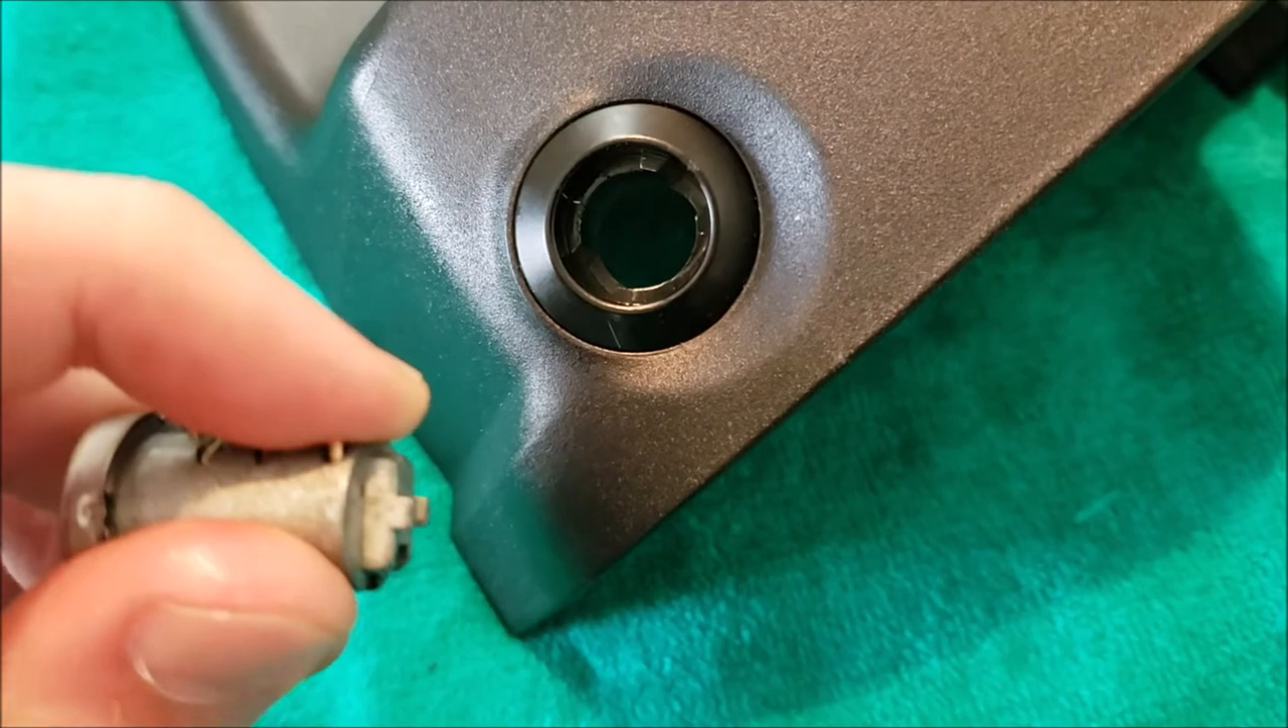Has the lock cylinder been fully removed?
Yes.